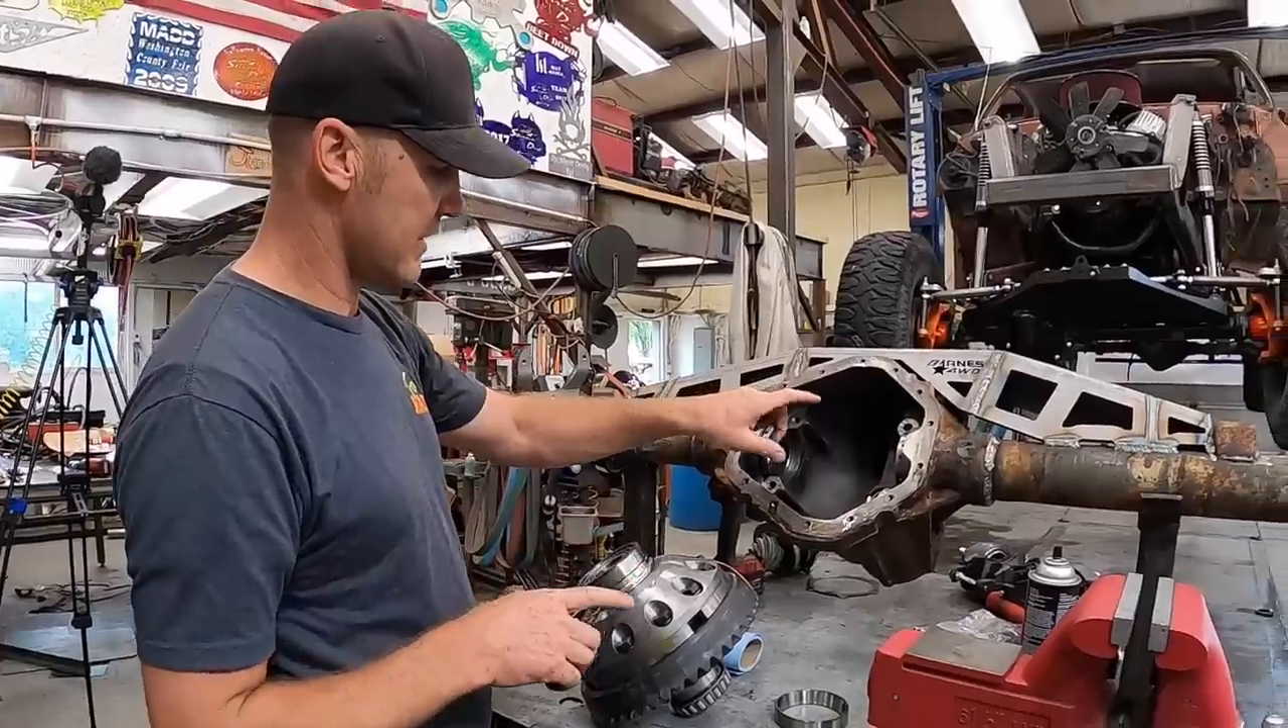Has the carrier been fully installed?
No.